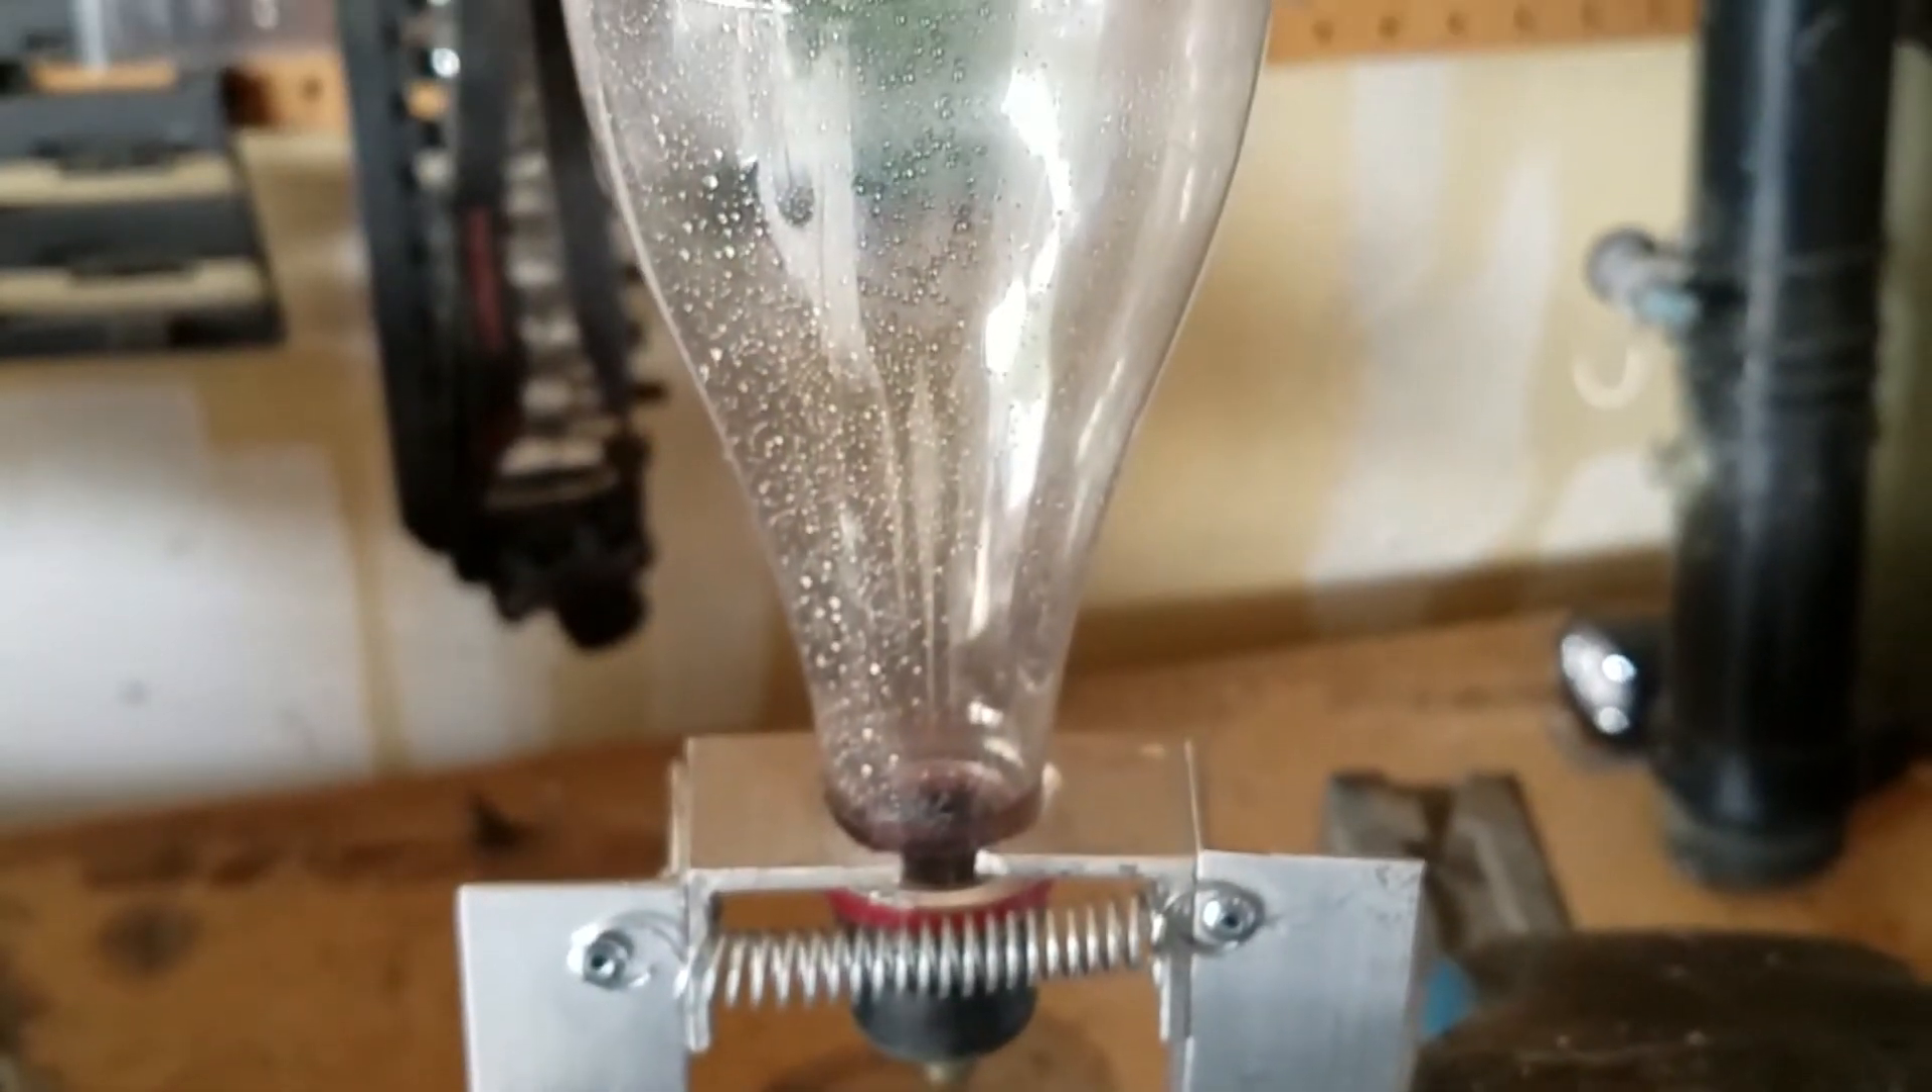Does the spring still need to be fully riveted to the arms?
No.